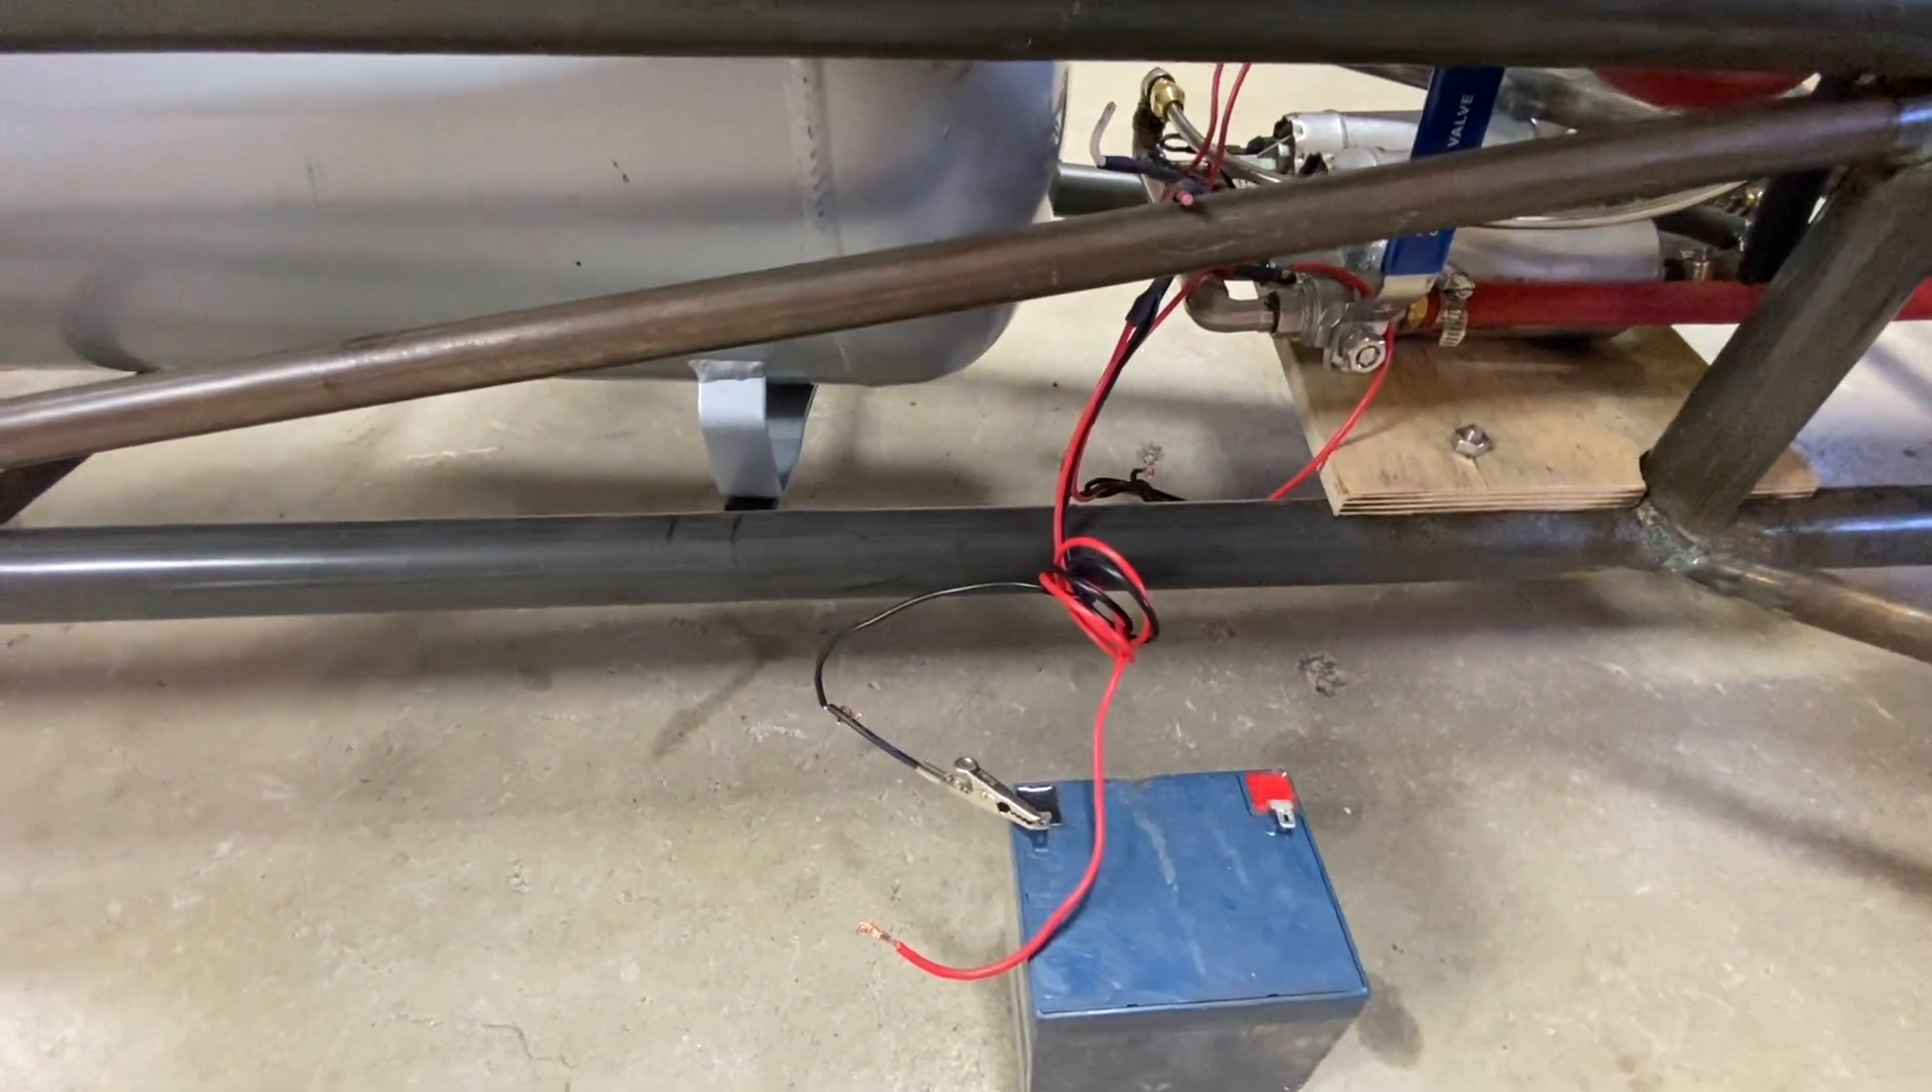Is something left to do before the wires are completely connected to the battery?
Yes.